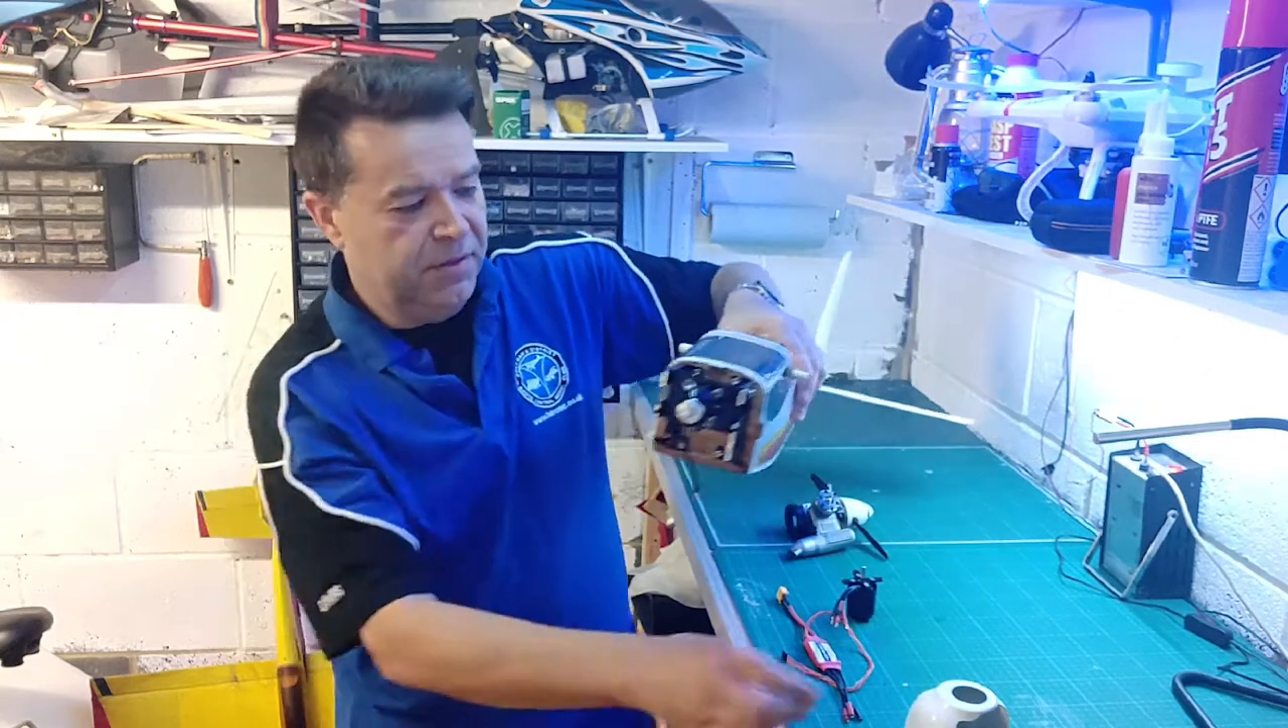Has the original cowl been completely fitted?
No.